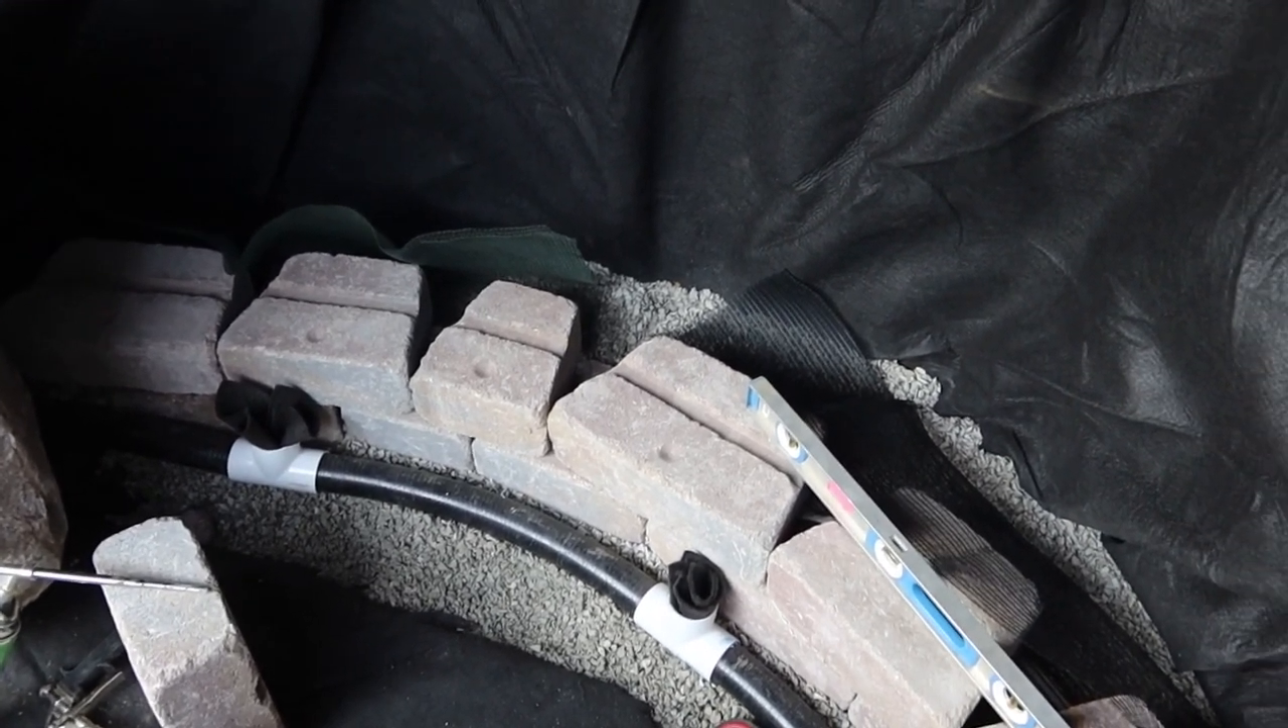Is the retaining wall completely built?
No.